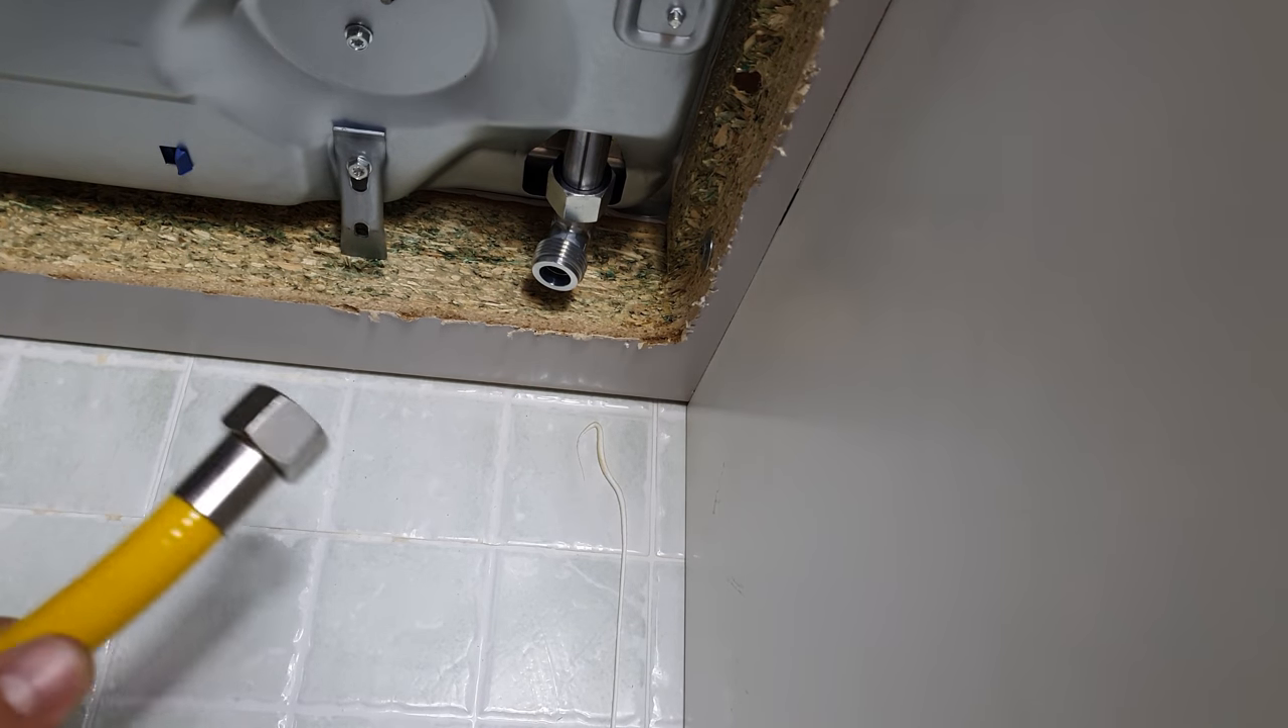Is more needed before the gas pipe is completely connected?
Yes.